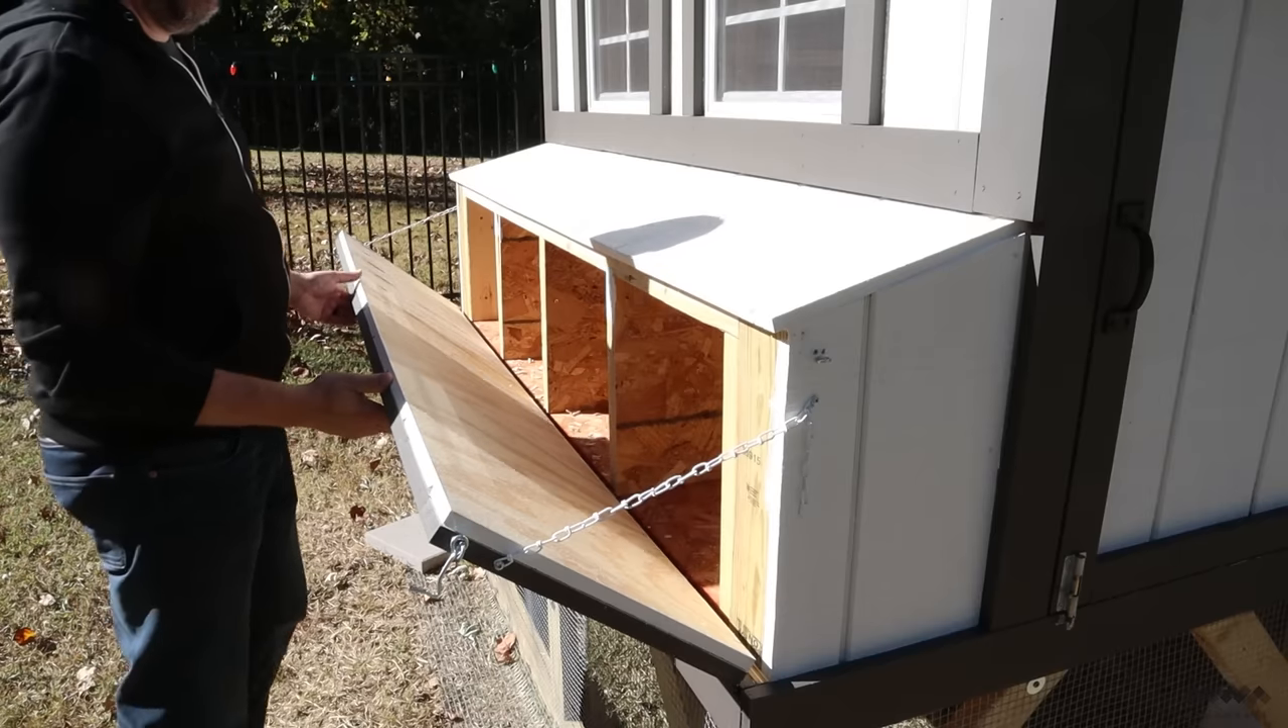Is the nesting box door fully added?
Yes.